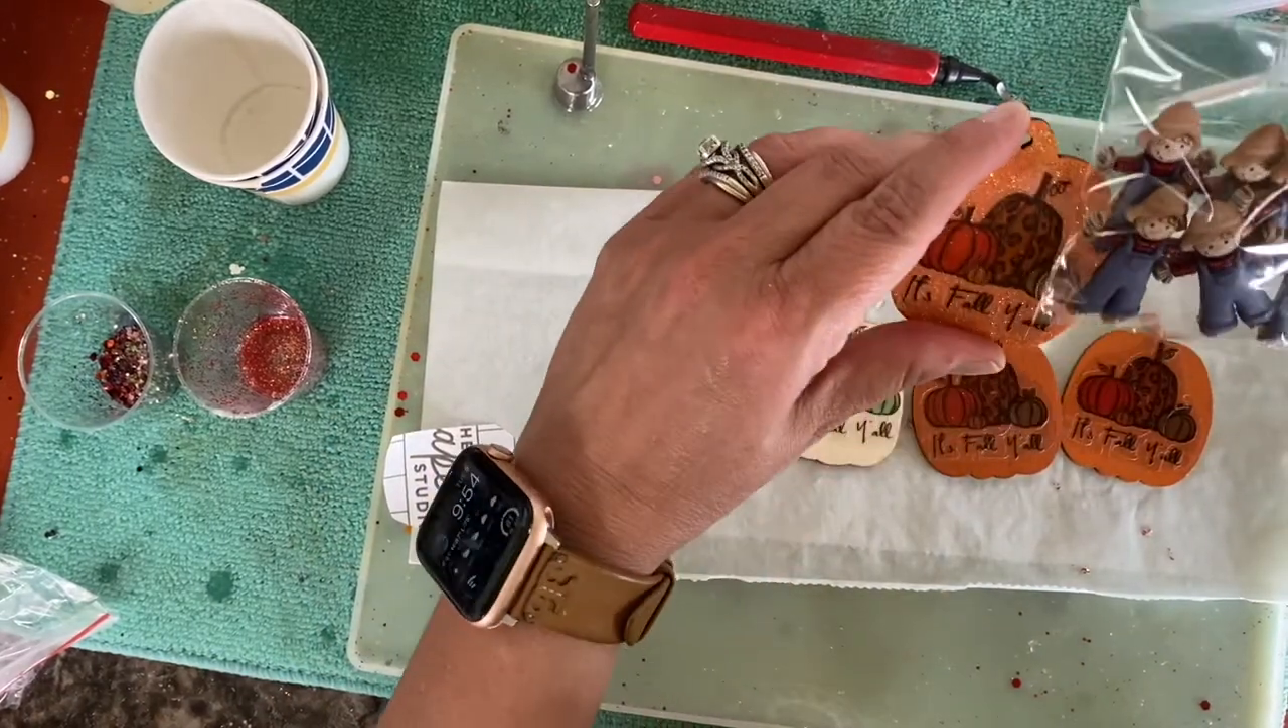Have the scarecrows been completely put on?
No.